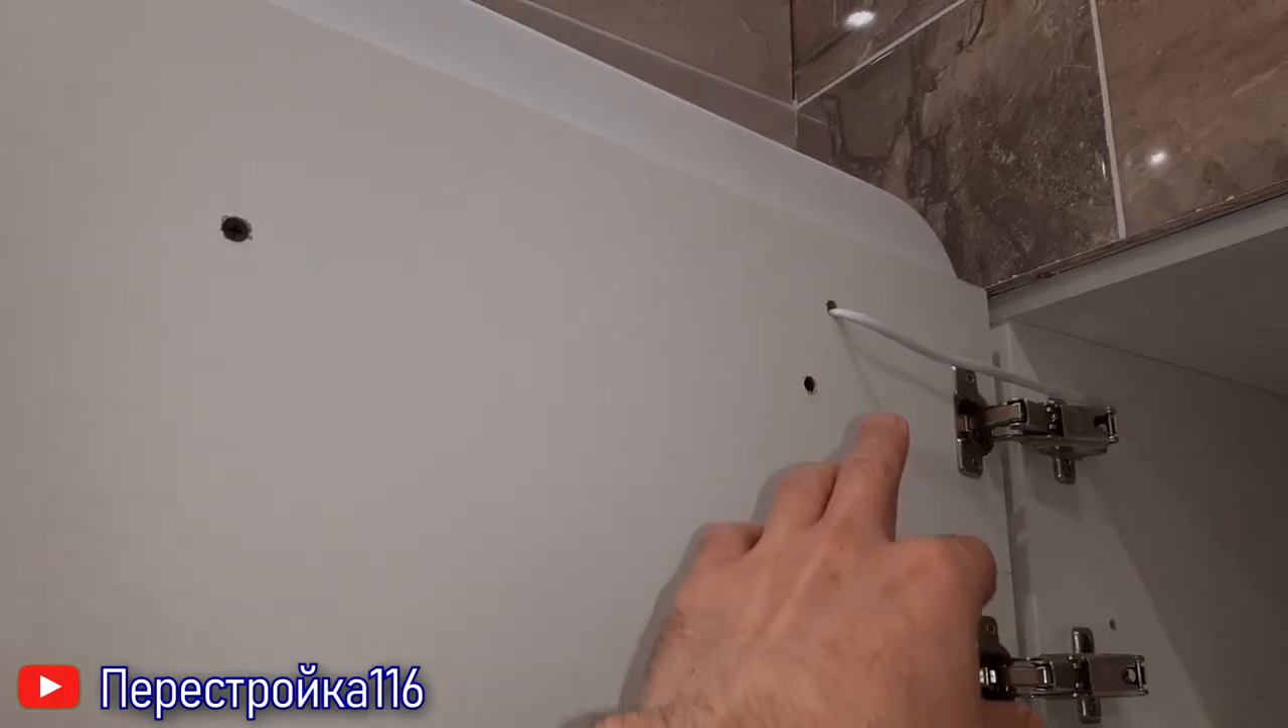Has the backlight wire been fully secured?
No.